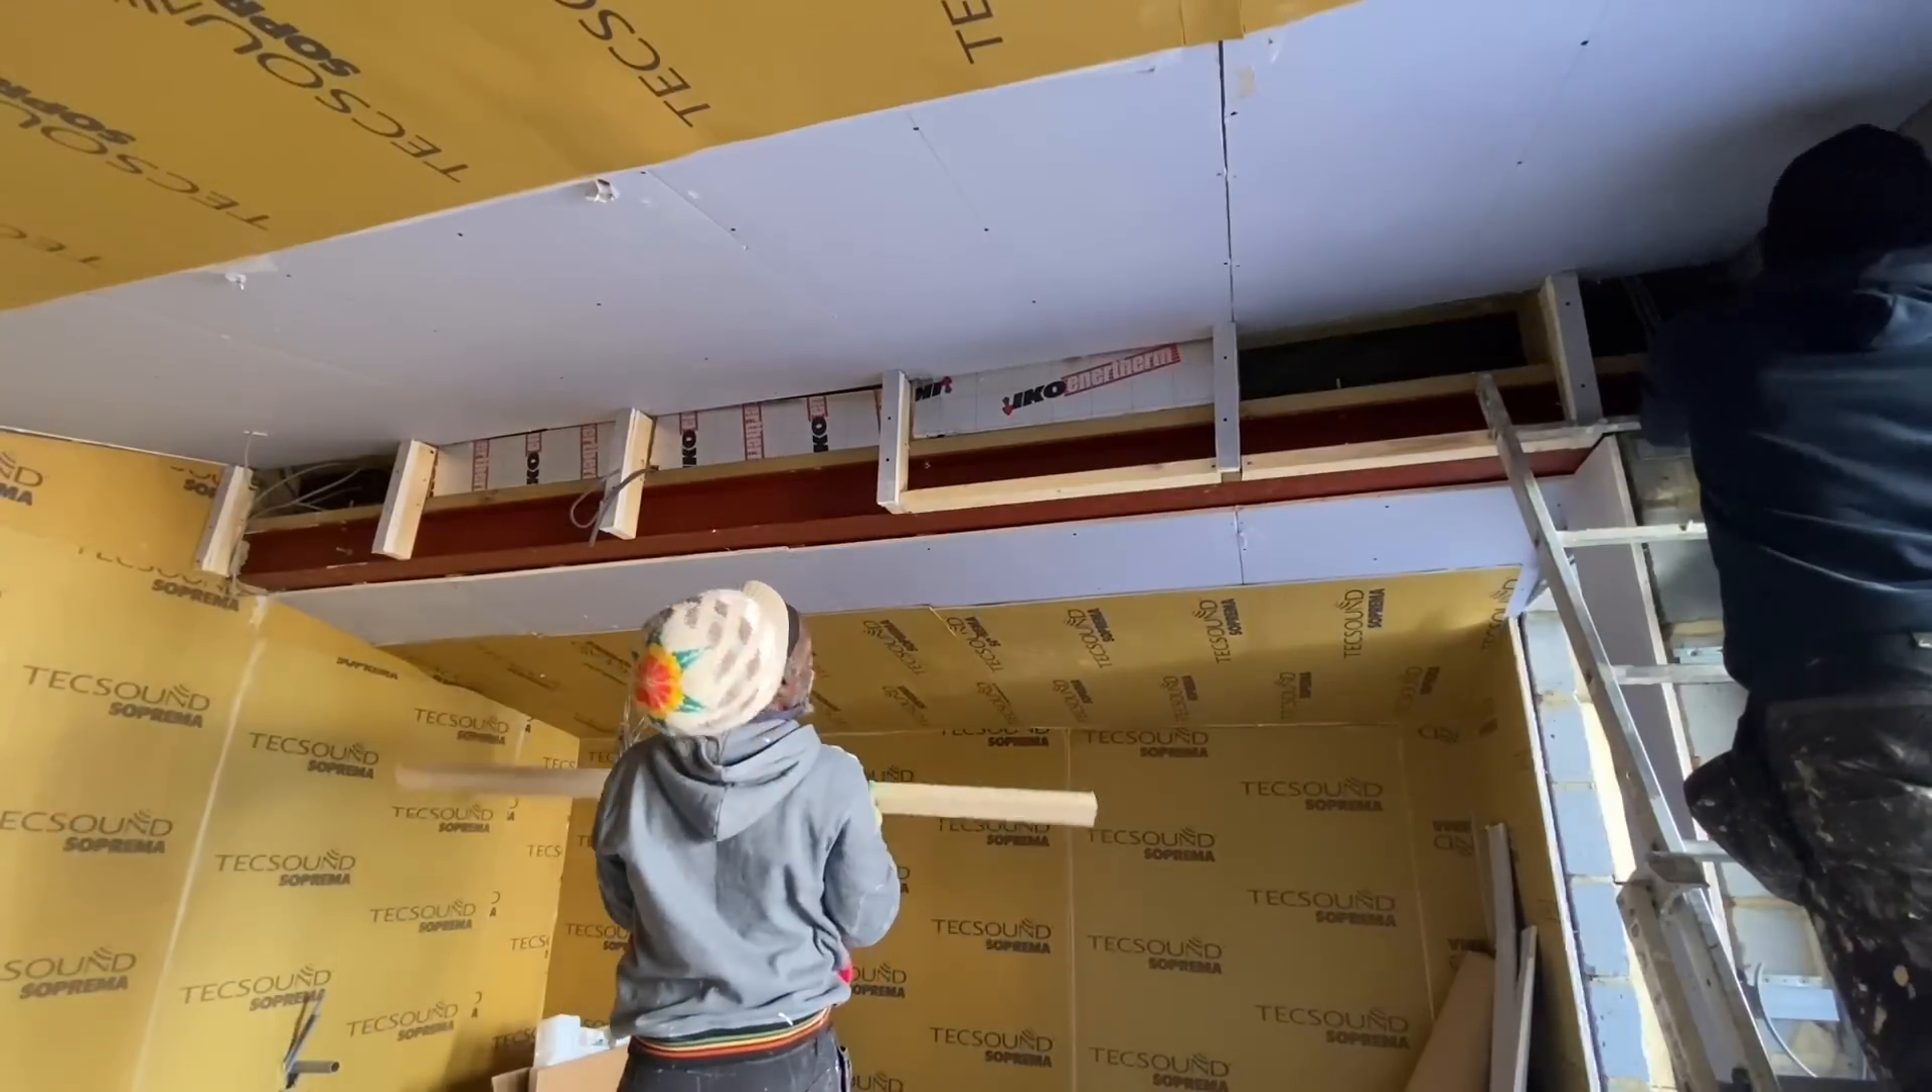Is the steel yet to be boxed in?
Yes.